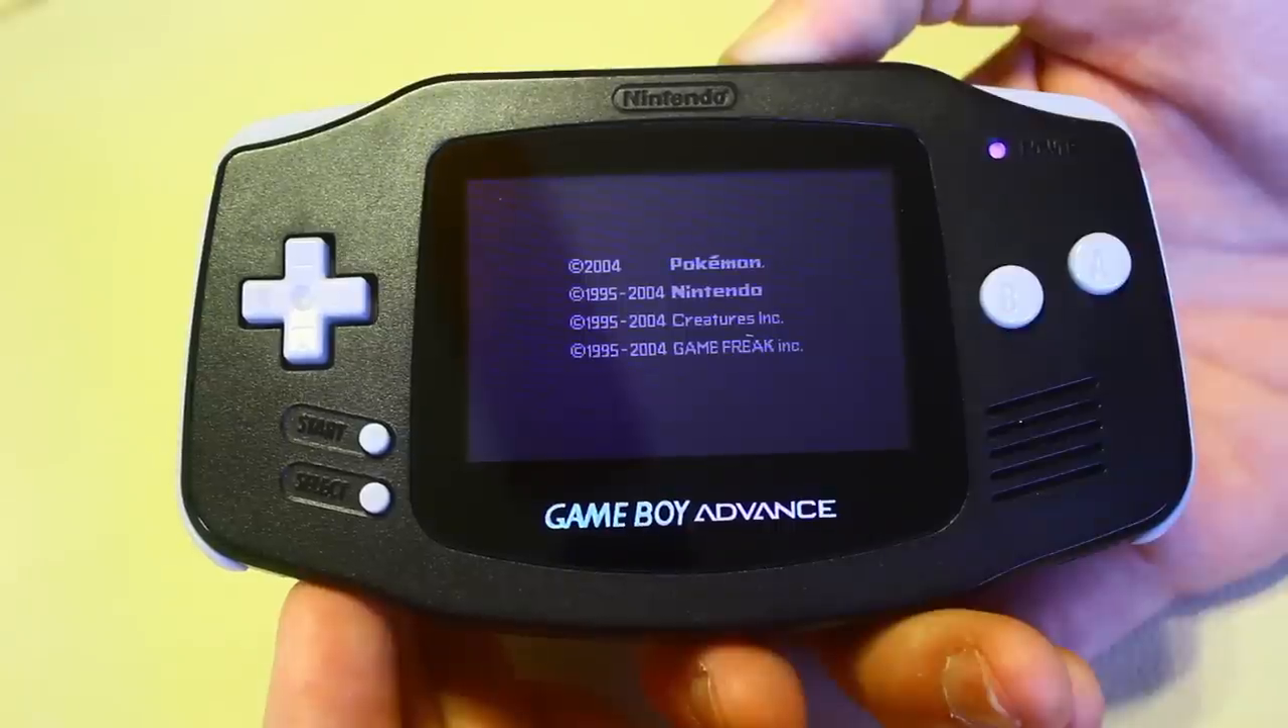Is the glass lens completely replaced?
Yes.